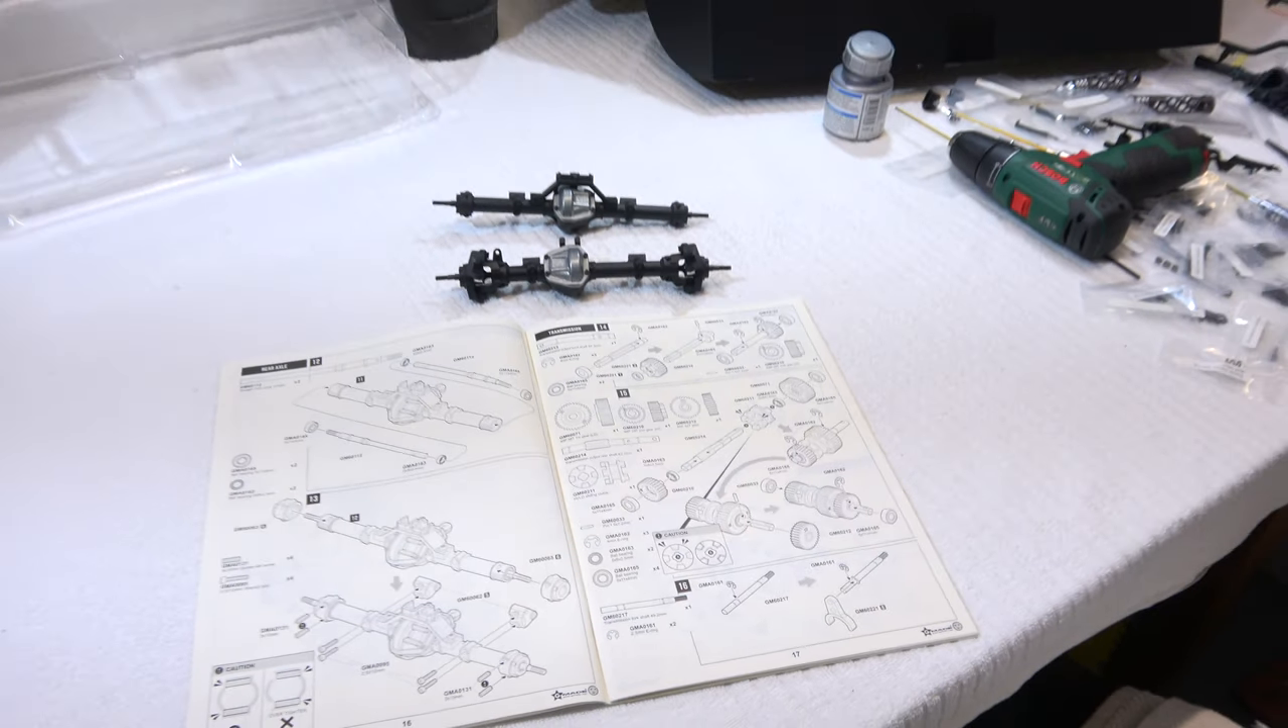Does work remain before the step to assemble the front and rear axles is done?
No.